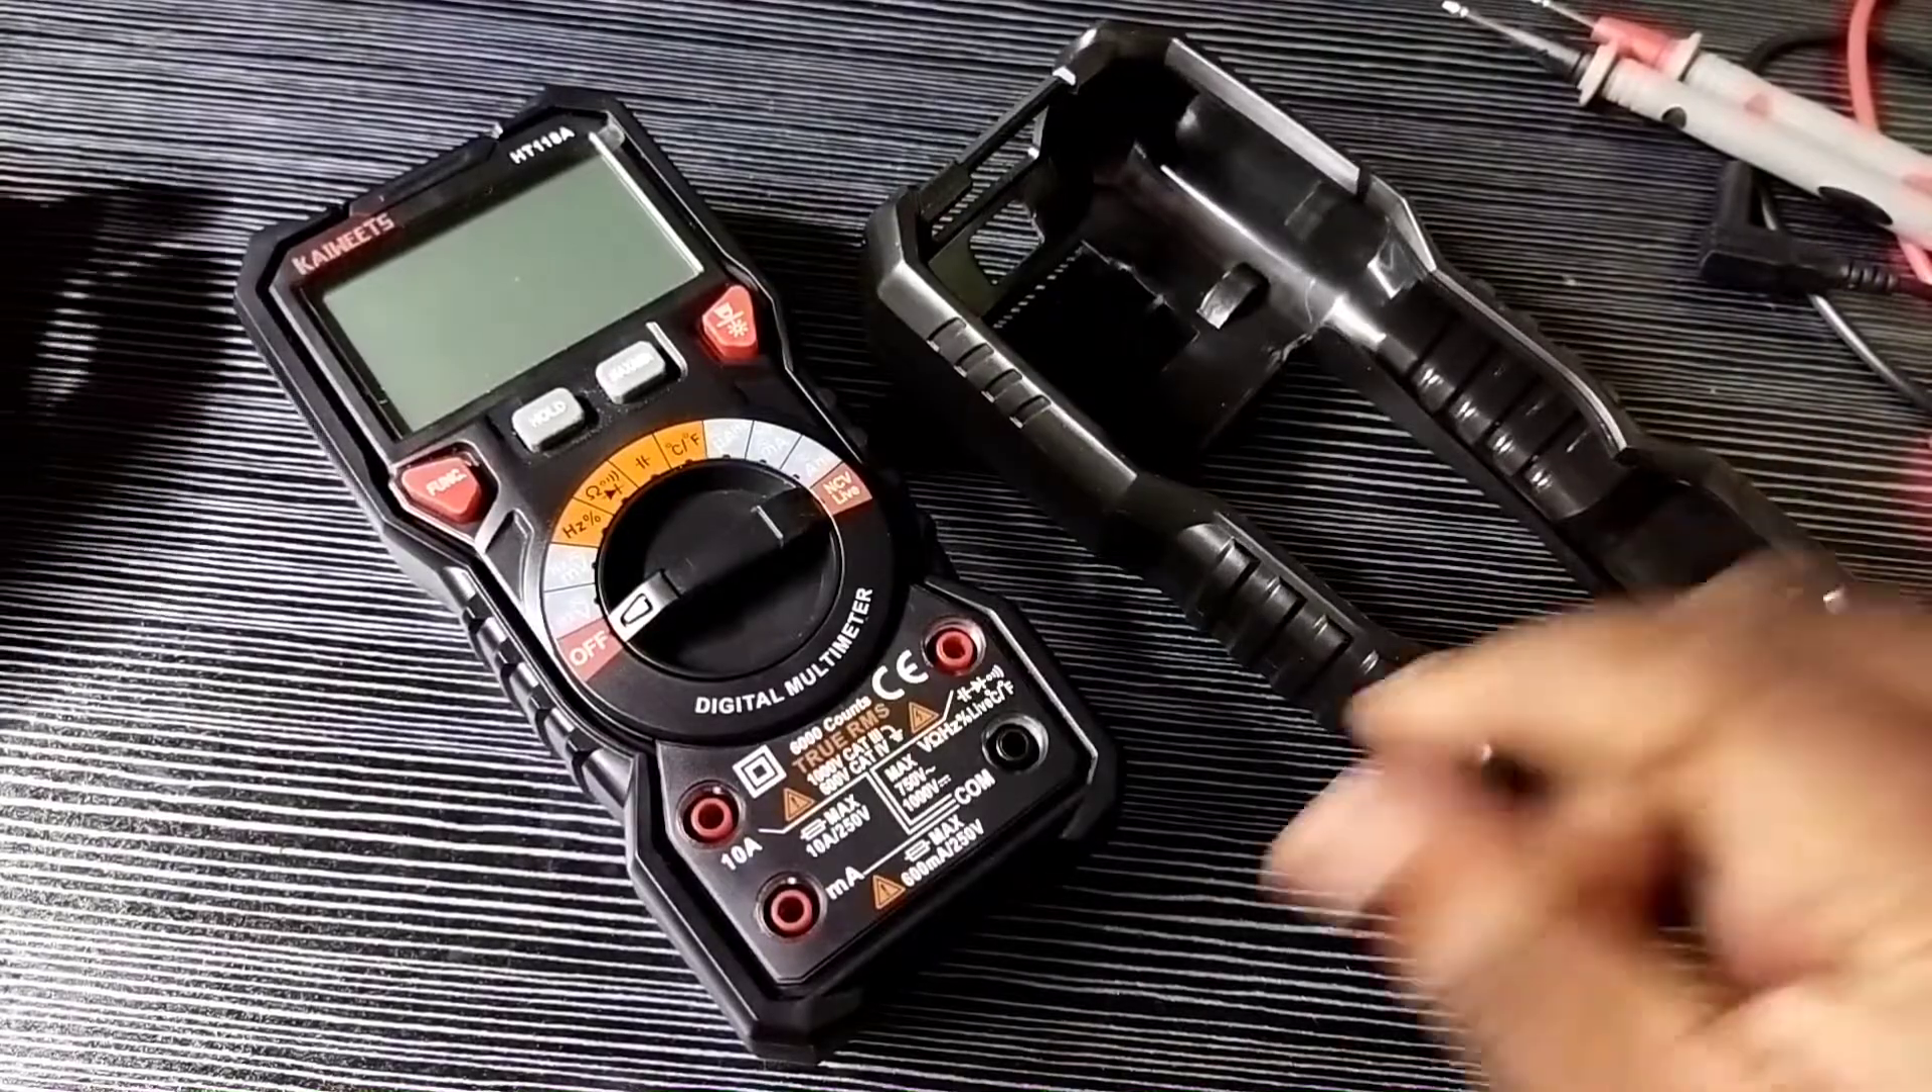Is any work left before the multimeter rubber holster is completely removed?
No.